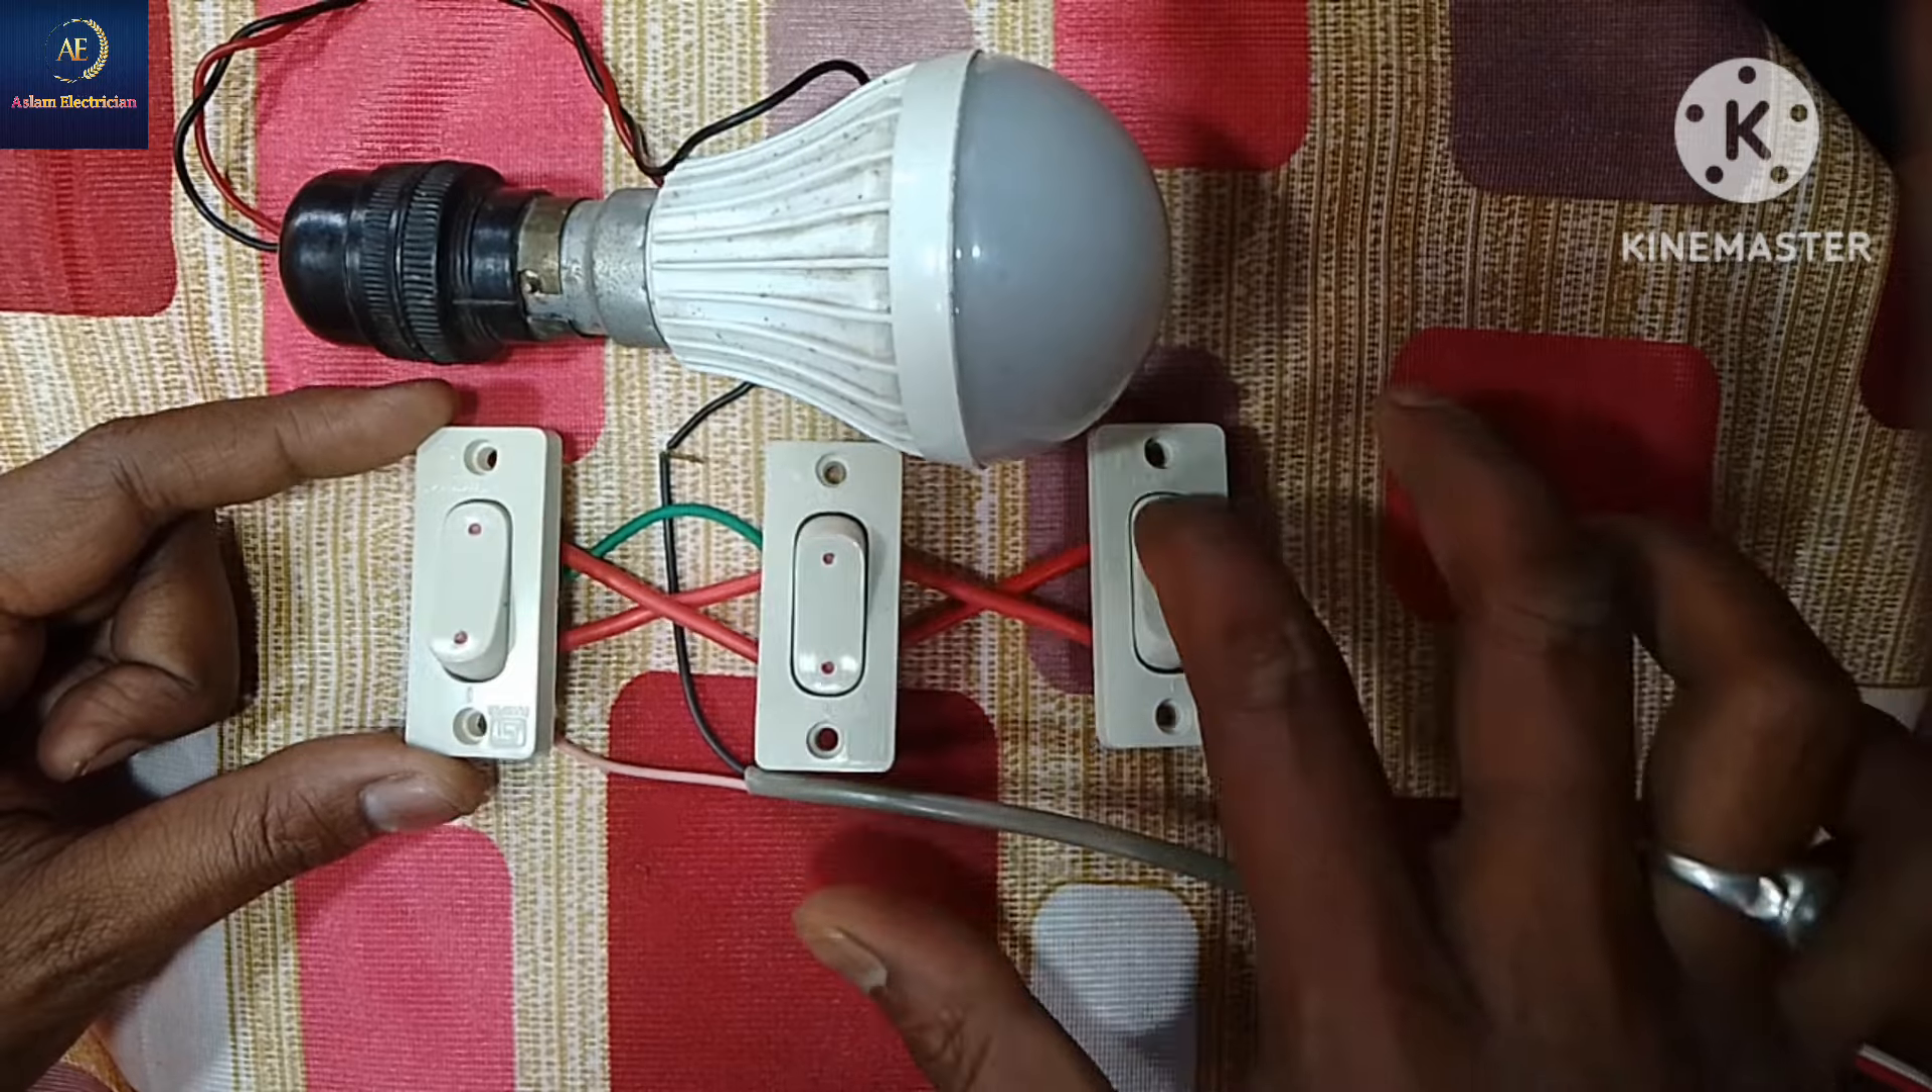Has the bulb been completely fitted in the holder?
Yes.